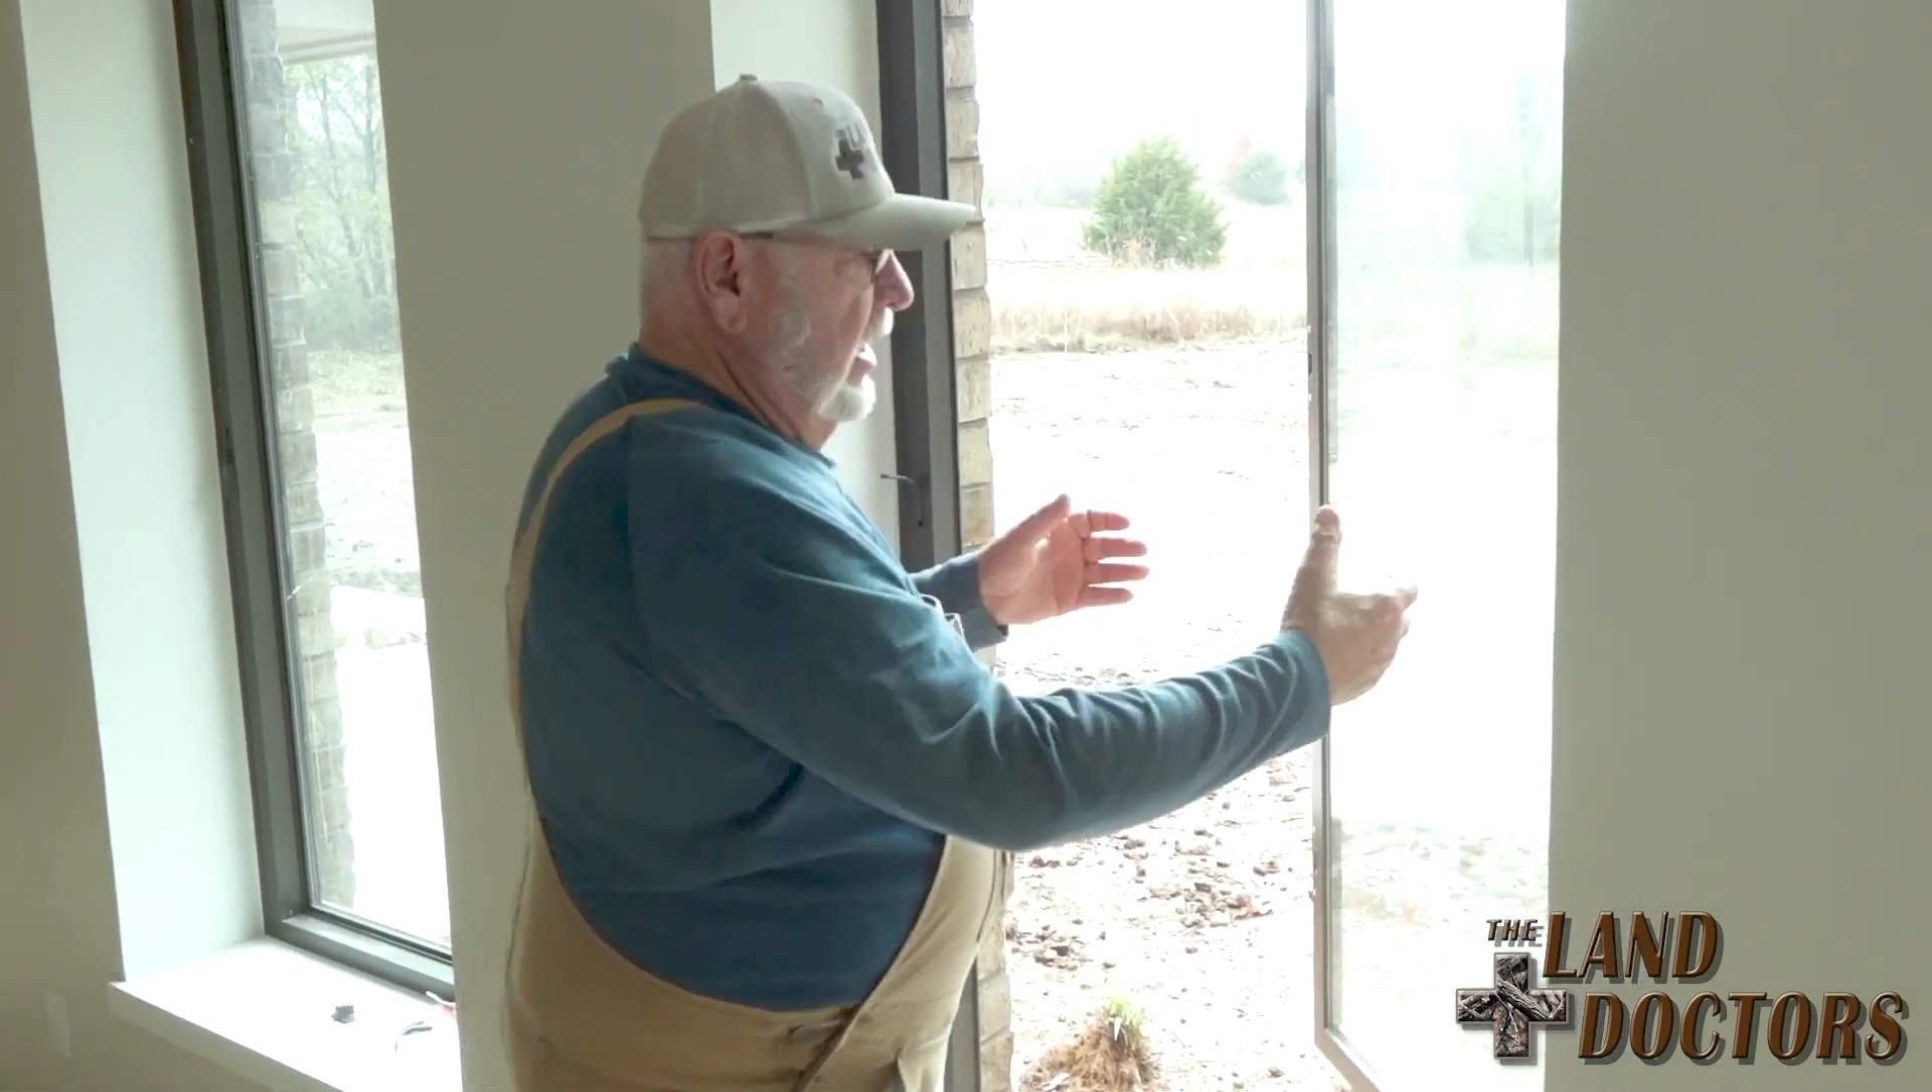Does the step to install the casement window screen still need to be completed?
Yes.